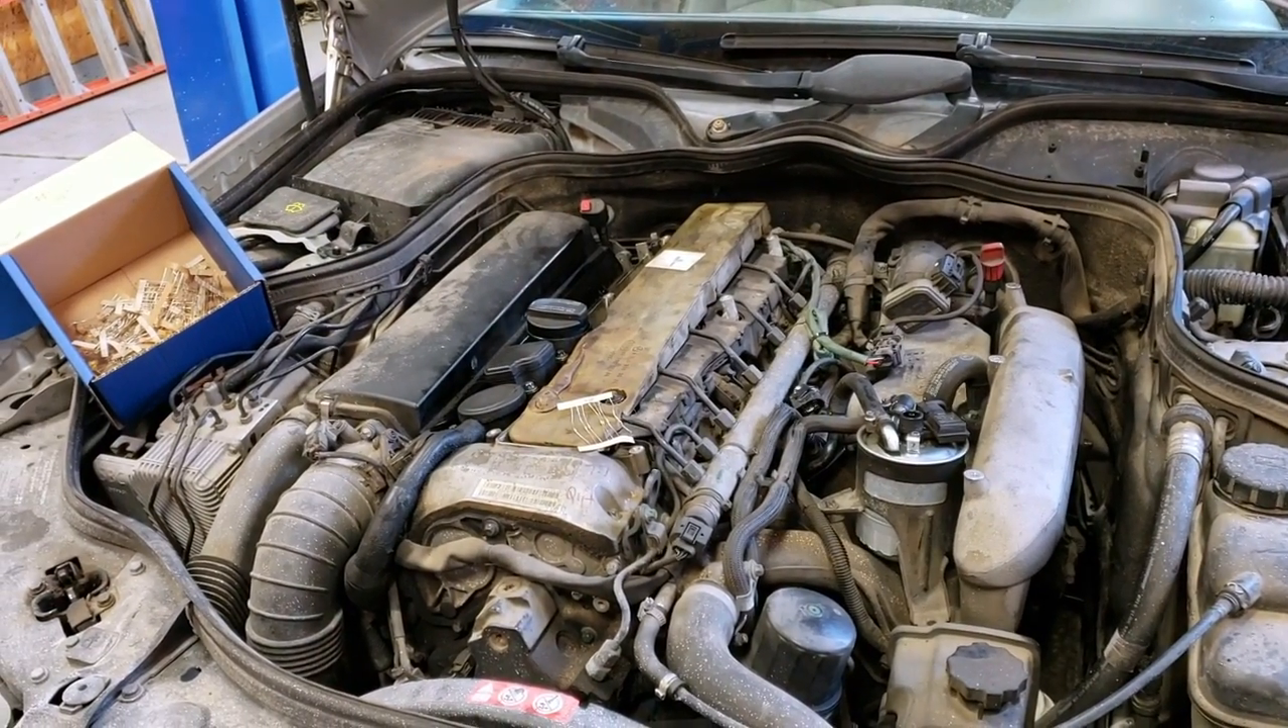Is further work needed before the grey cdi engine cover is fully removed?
No.